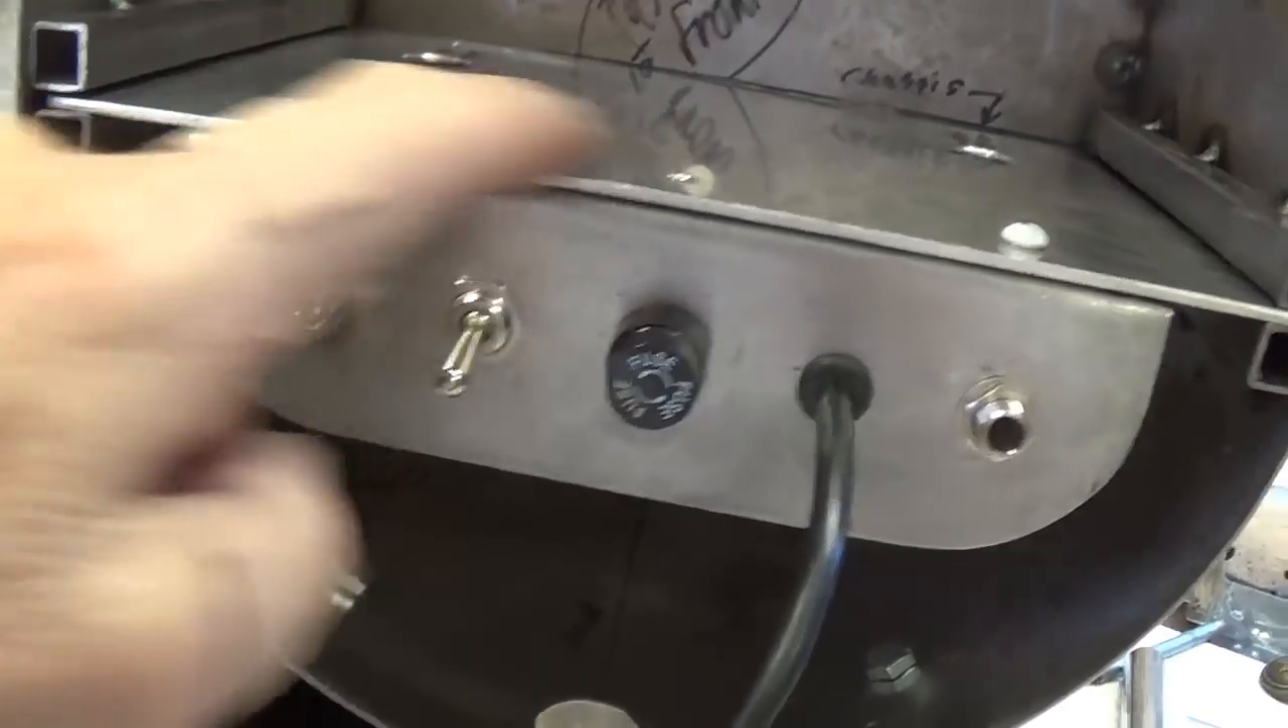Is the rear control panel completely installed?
Yes.